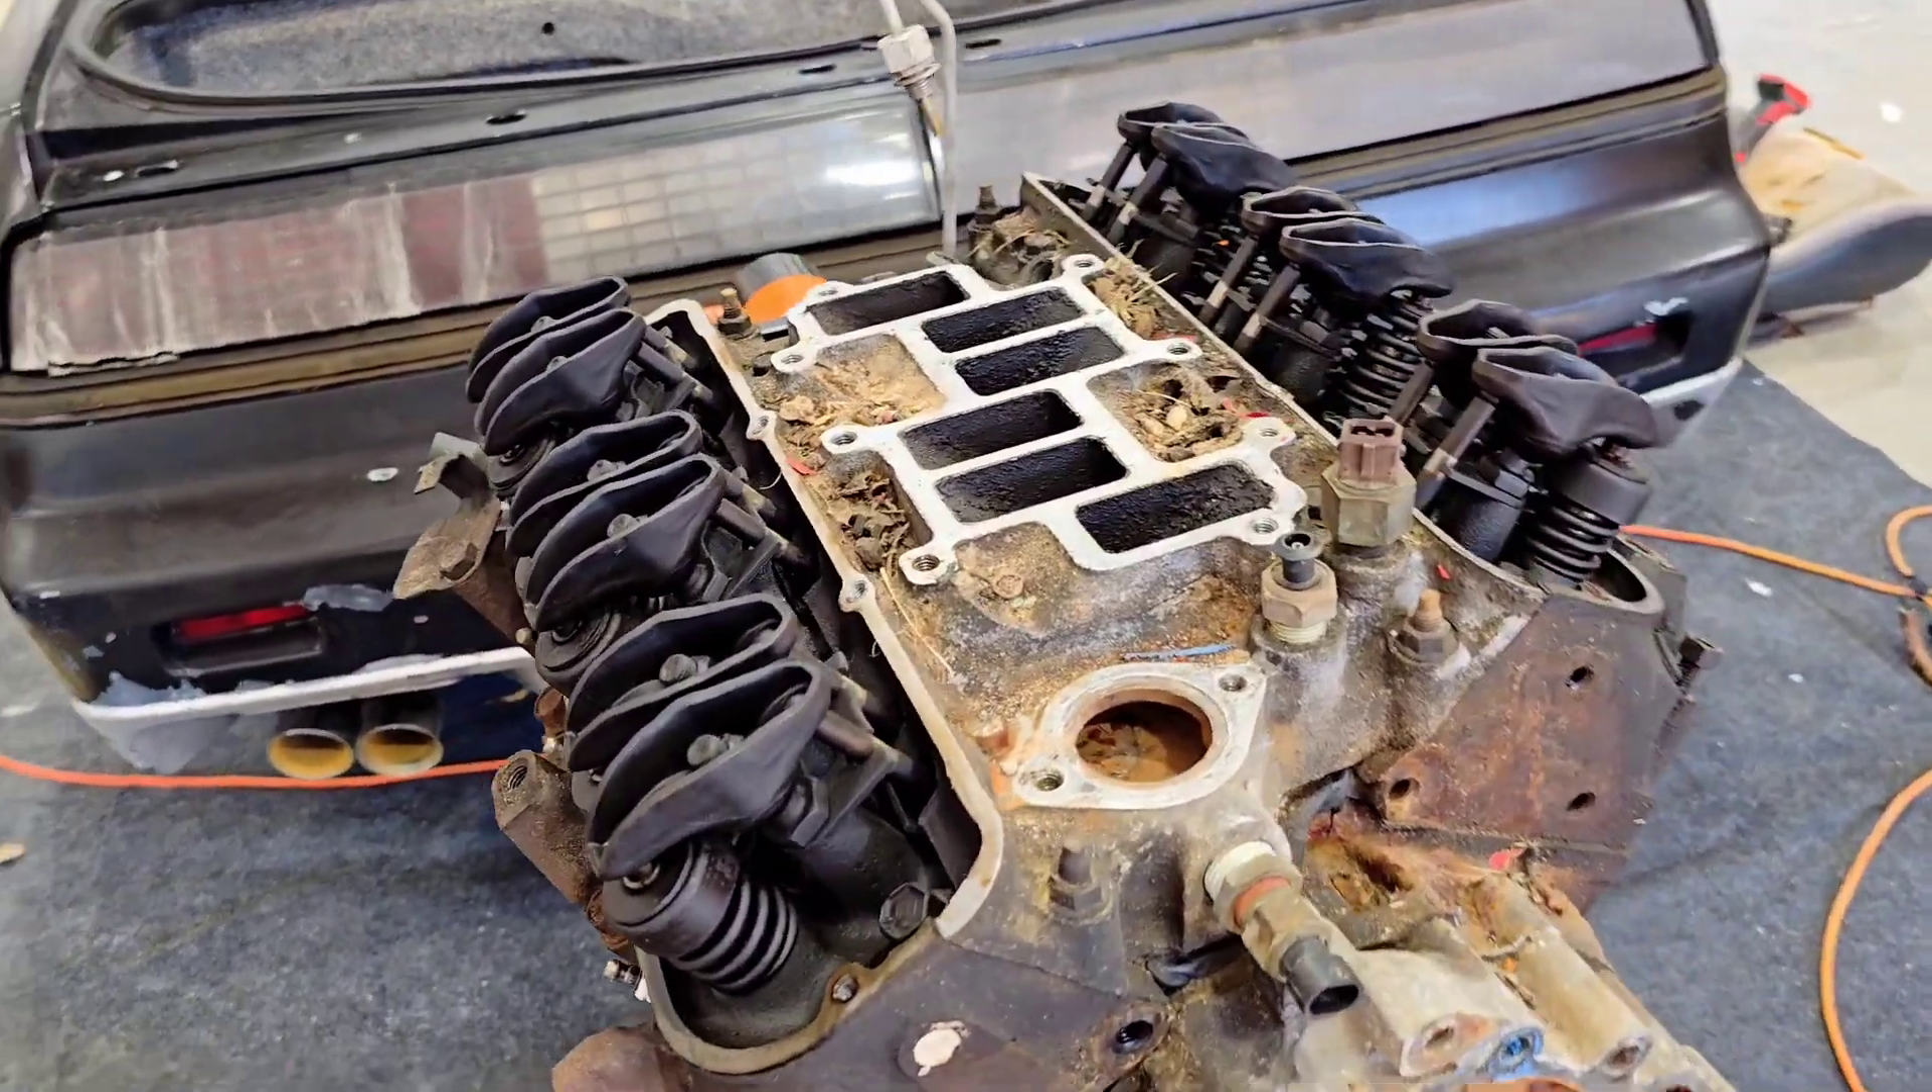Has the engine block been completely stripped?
No.